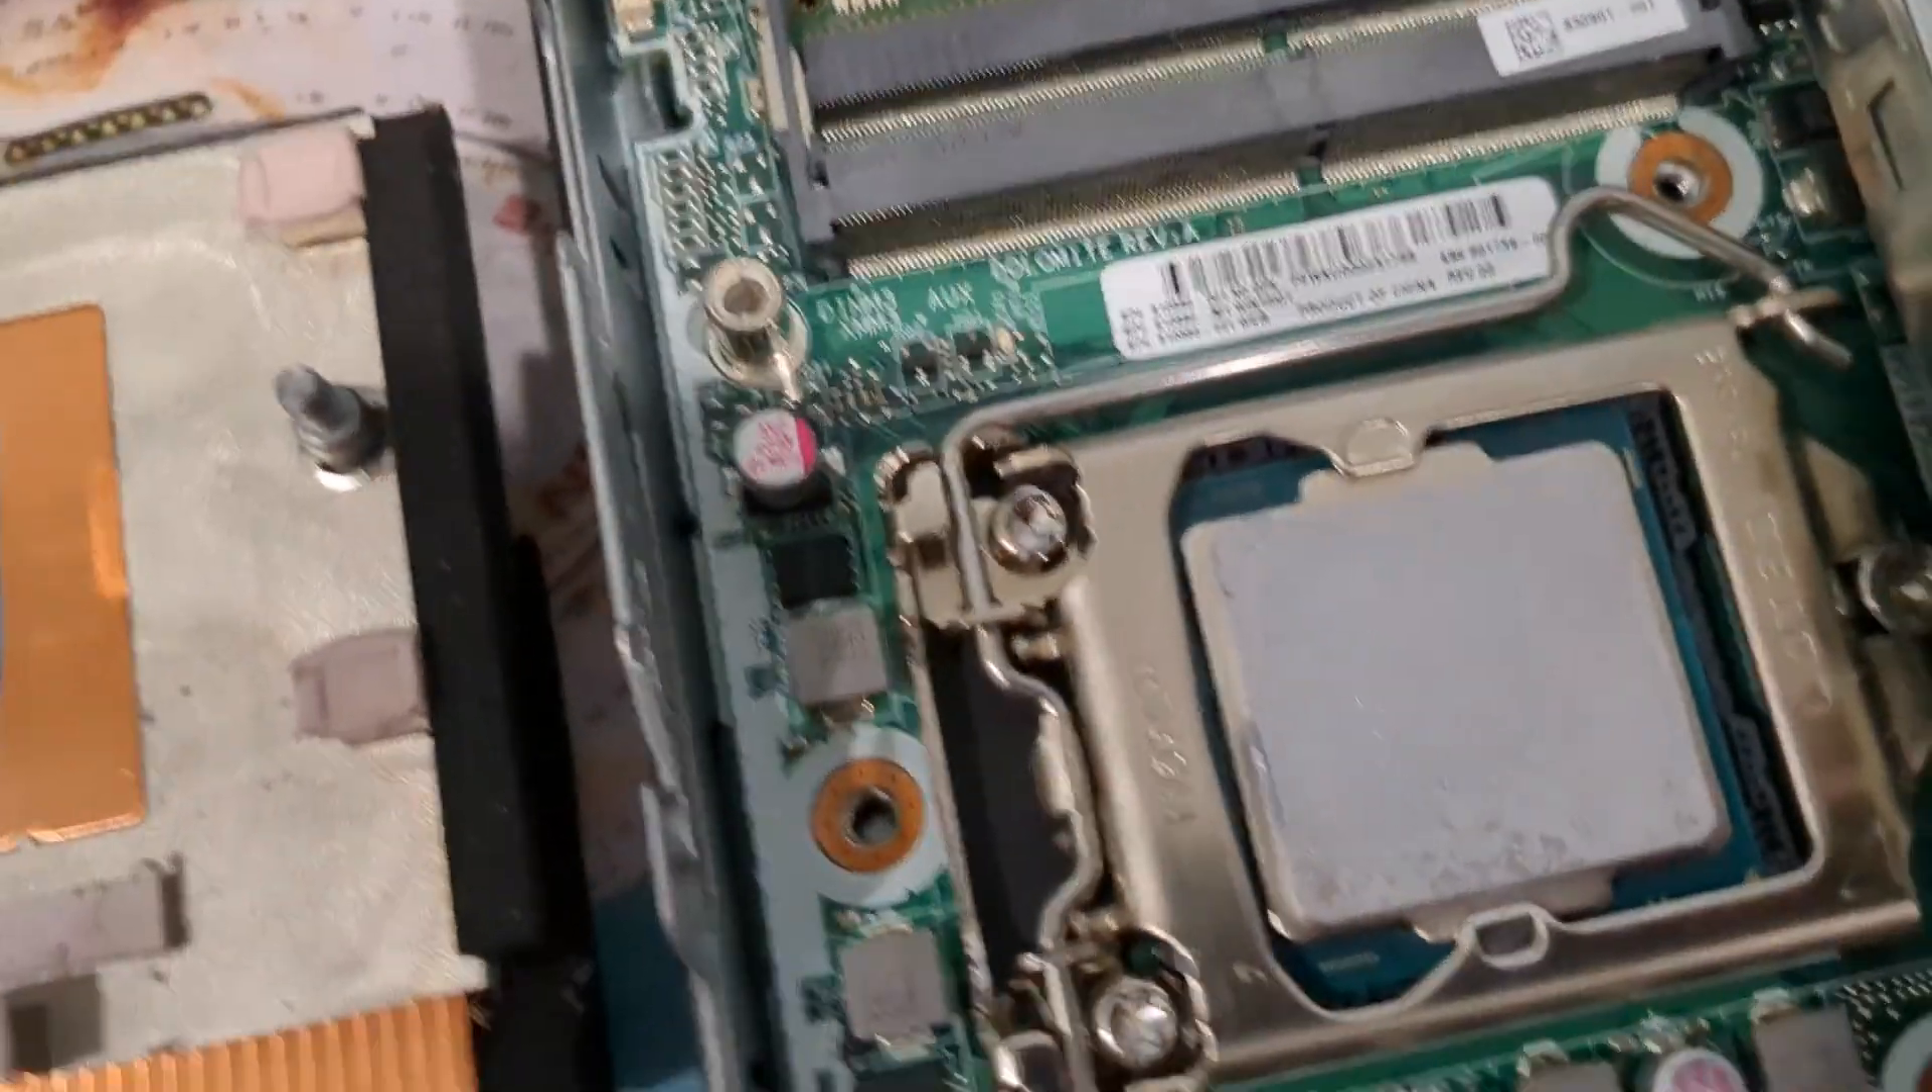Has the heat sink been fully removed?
Yes.